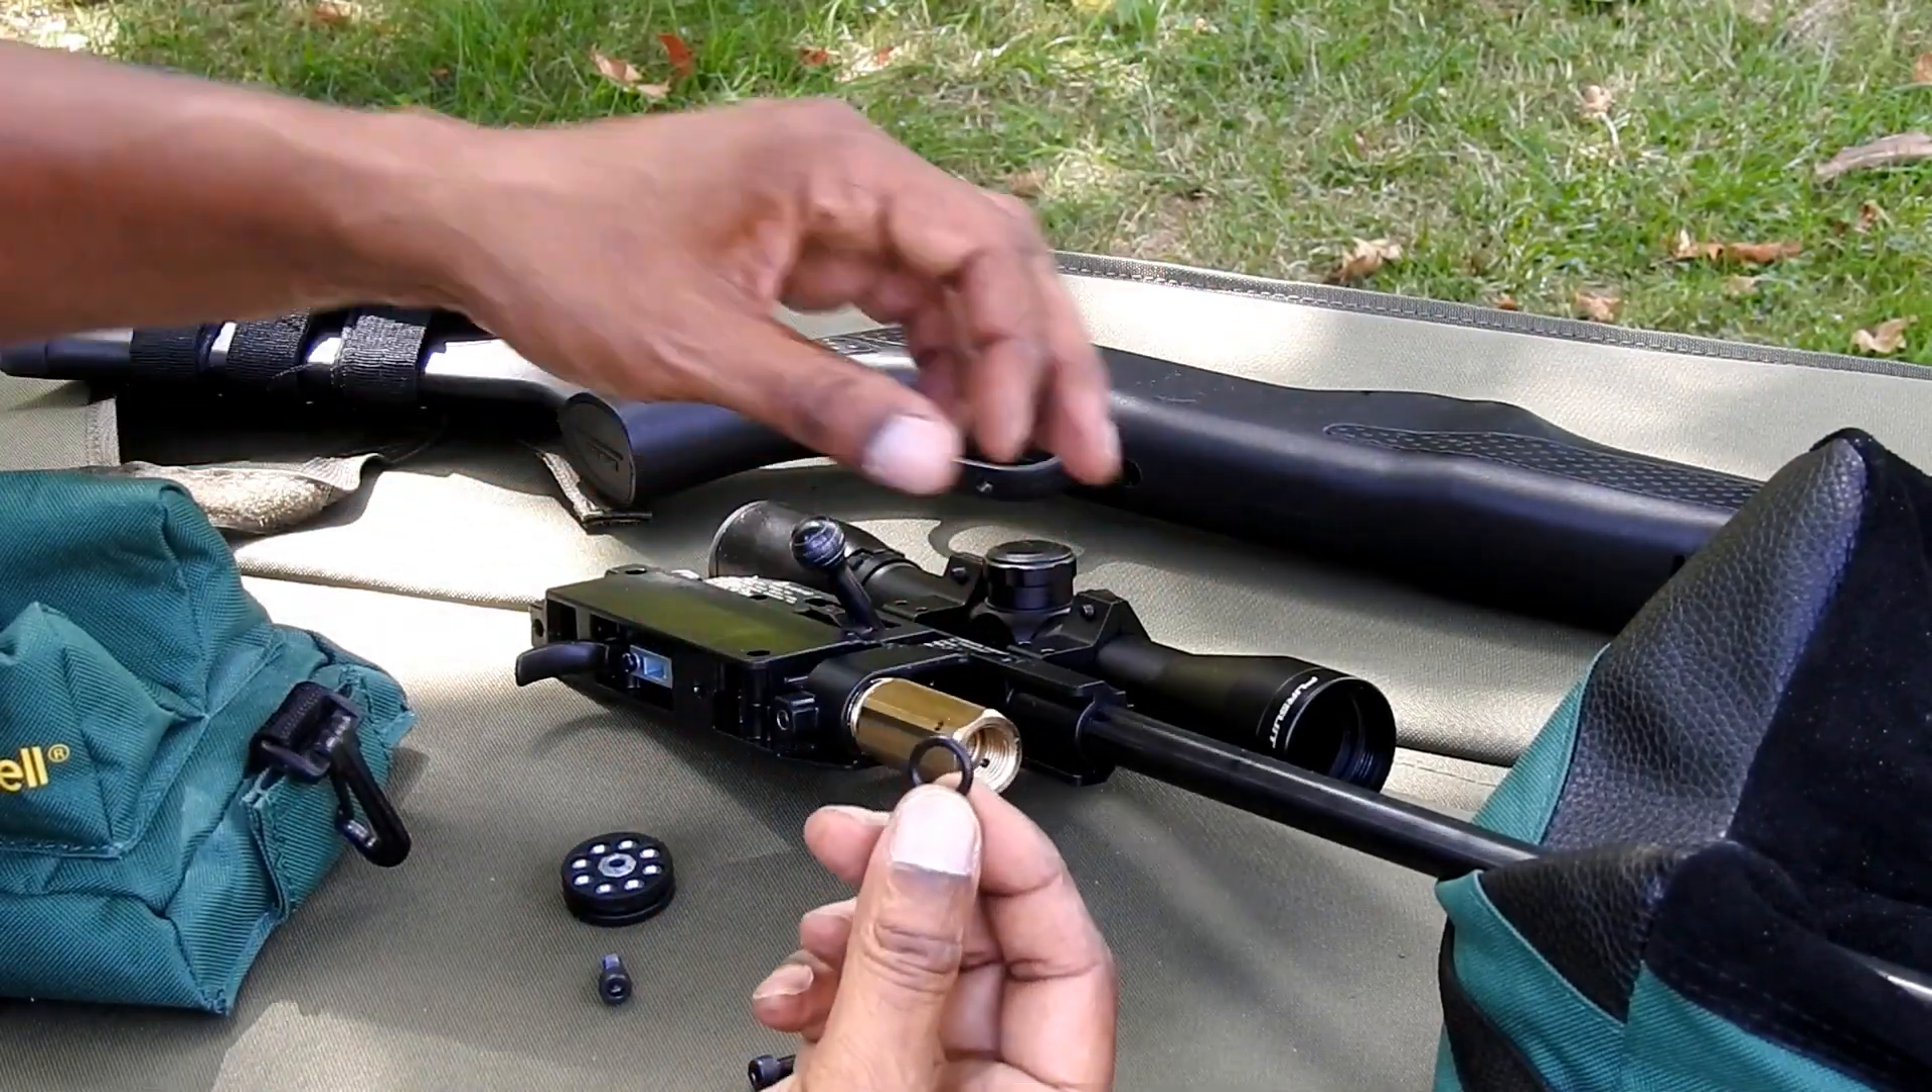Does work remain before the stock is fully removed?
No.